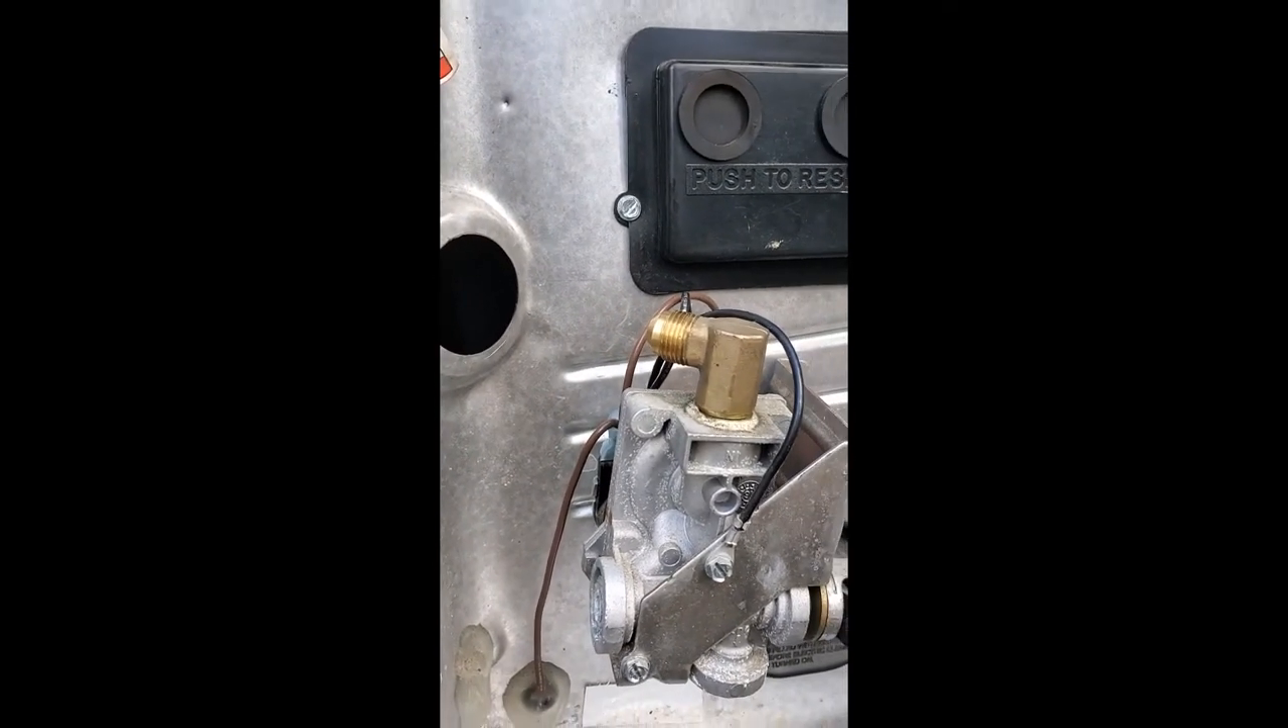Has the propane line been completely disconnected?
Yes.